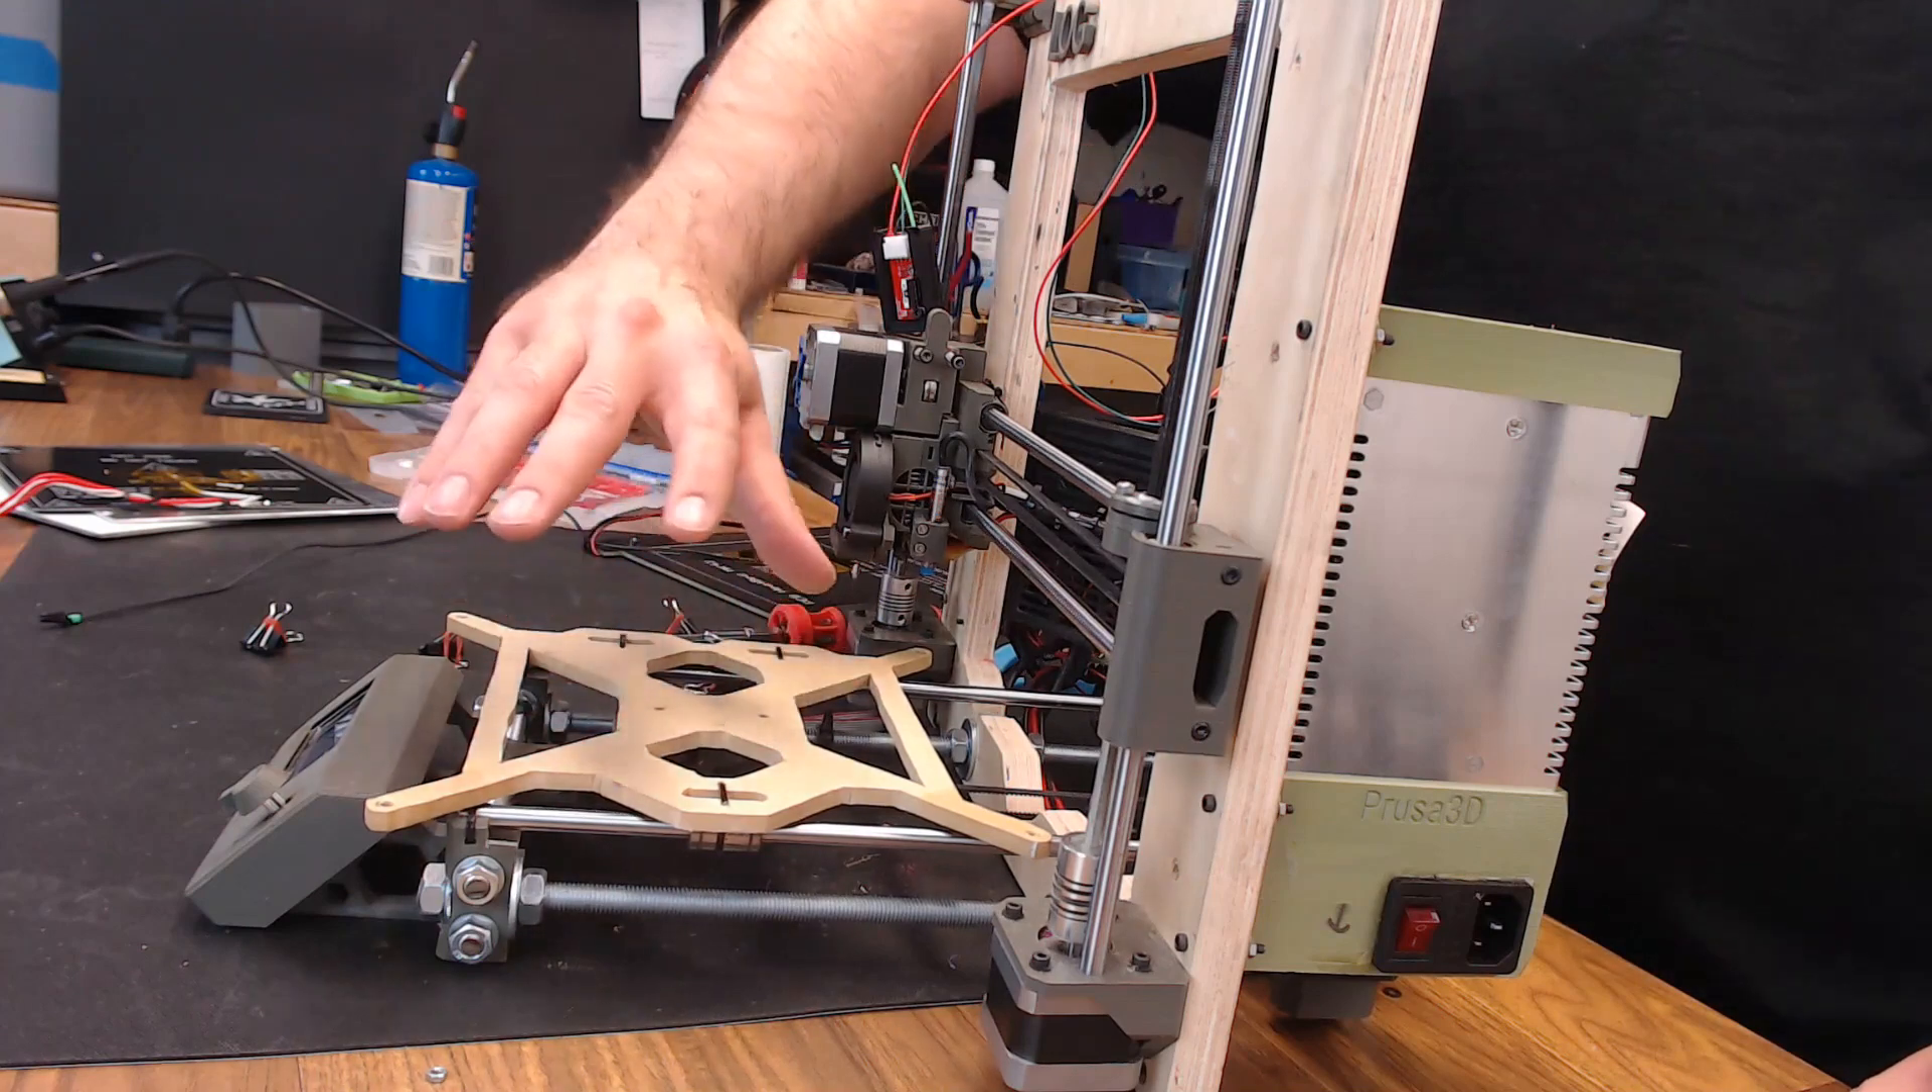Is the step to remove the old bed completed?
Yes.